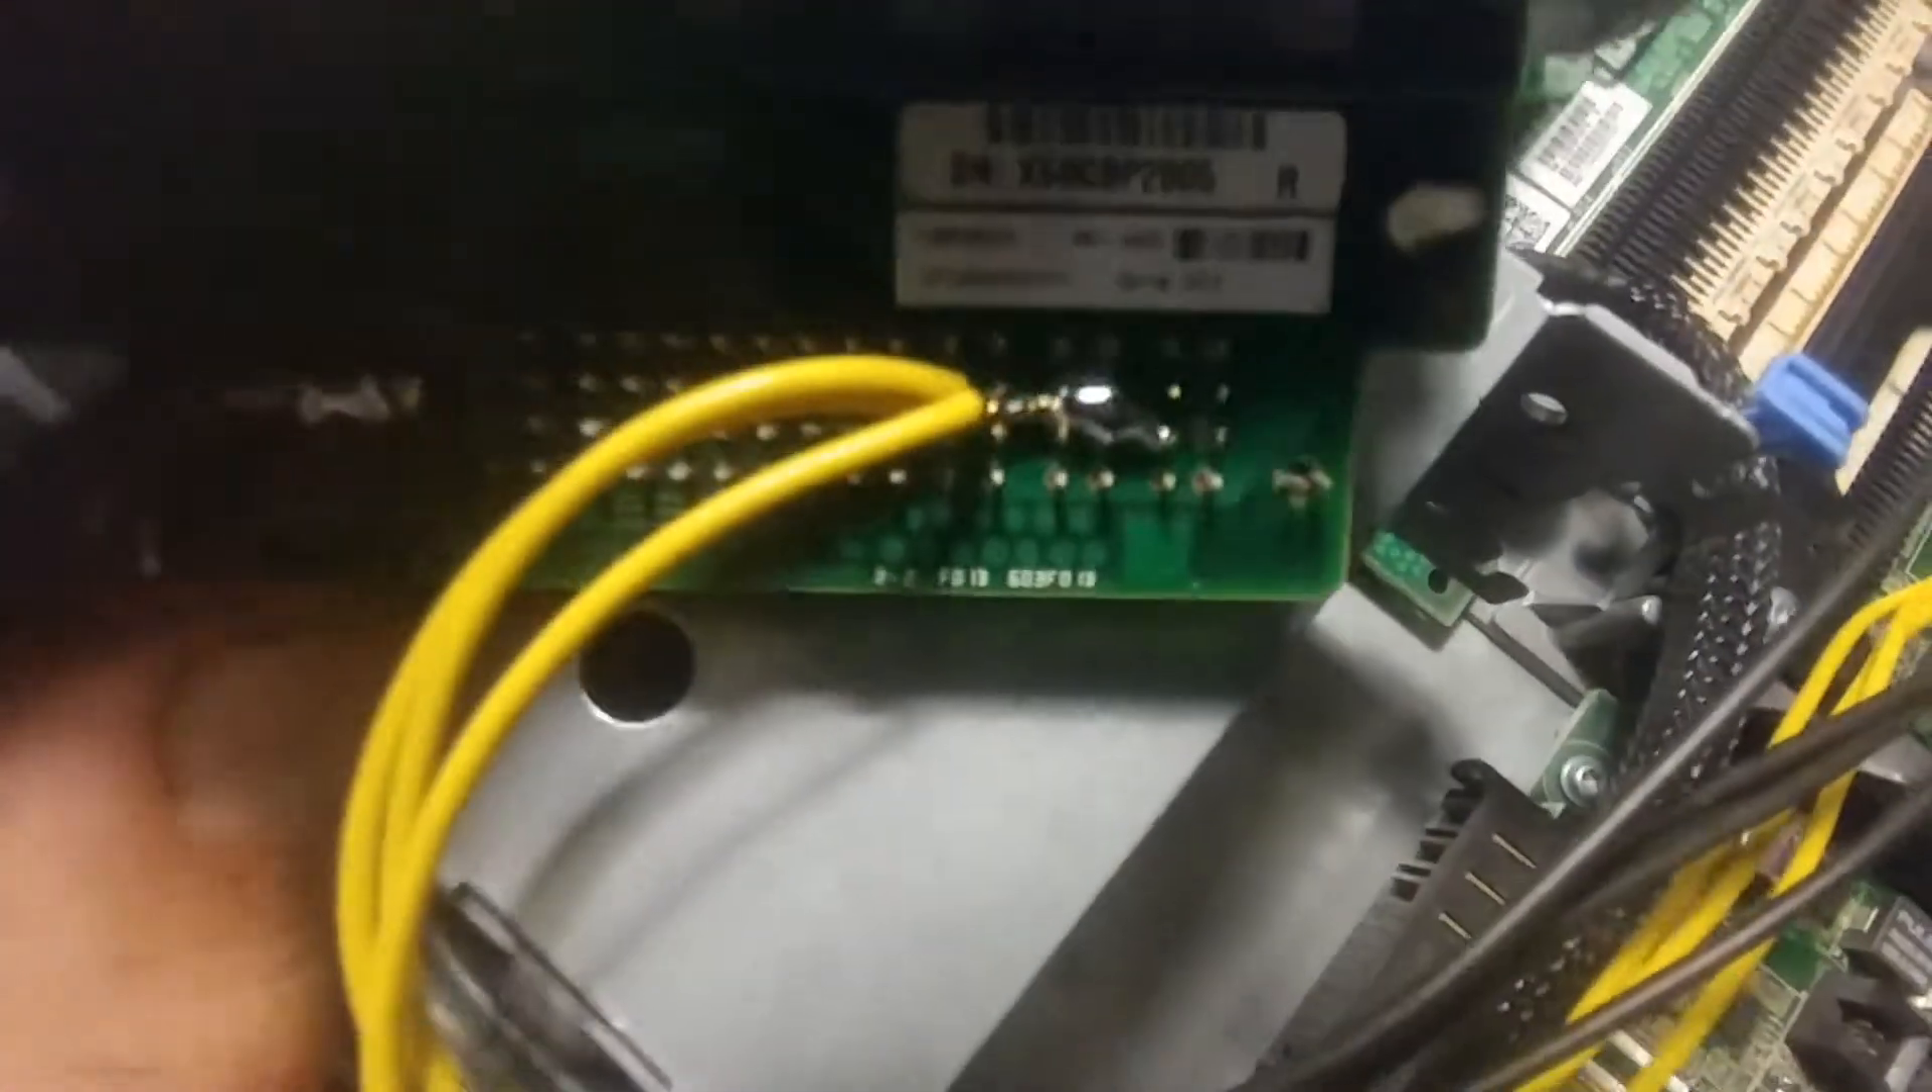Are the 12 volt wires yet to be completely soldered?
No.